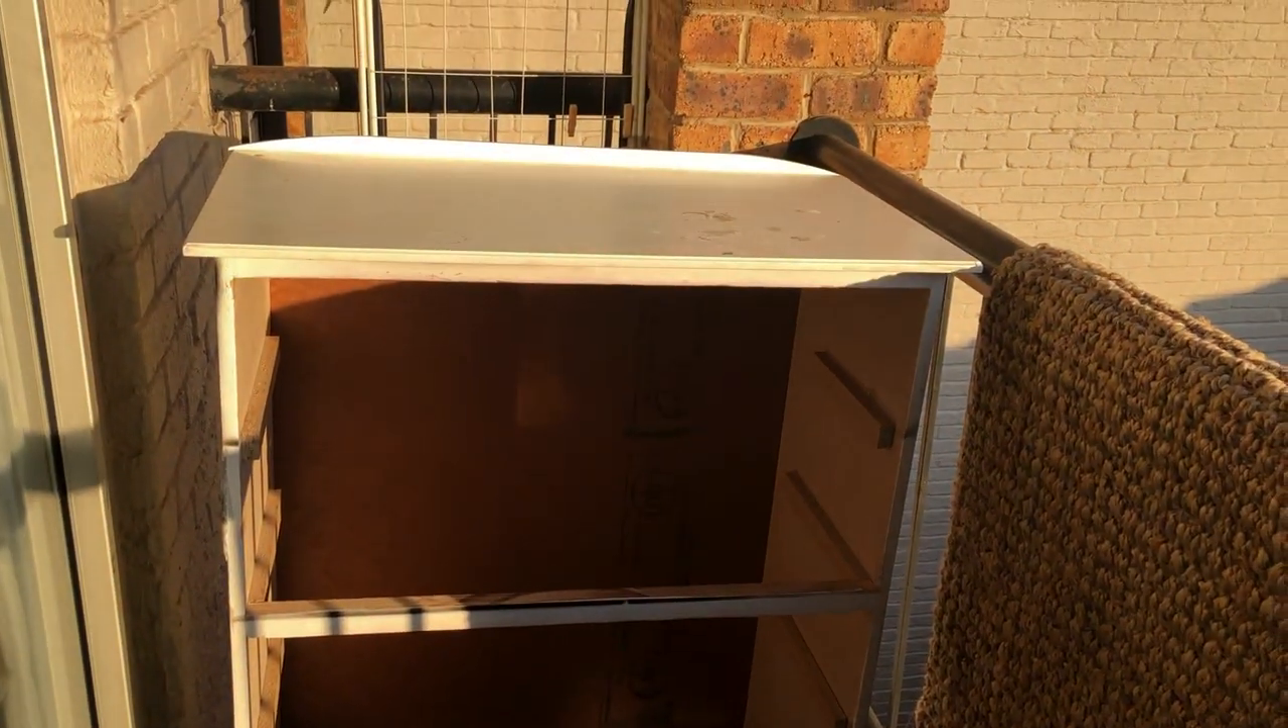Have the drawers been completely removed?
Yes.